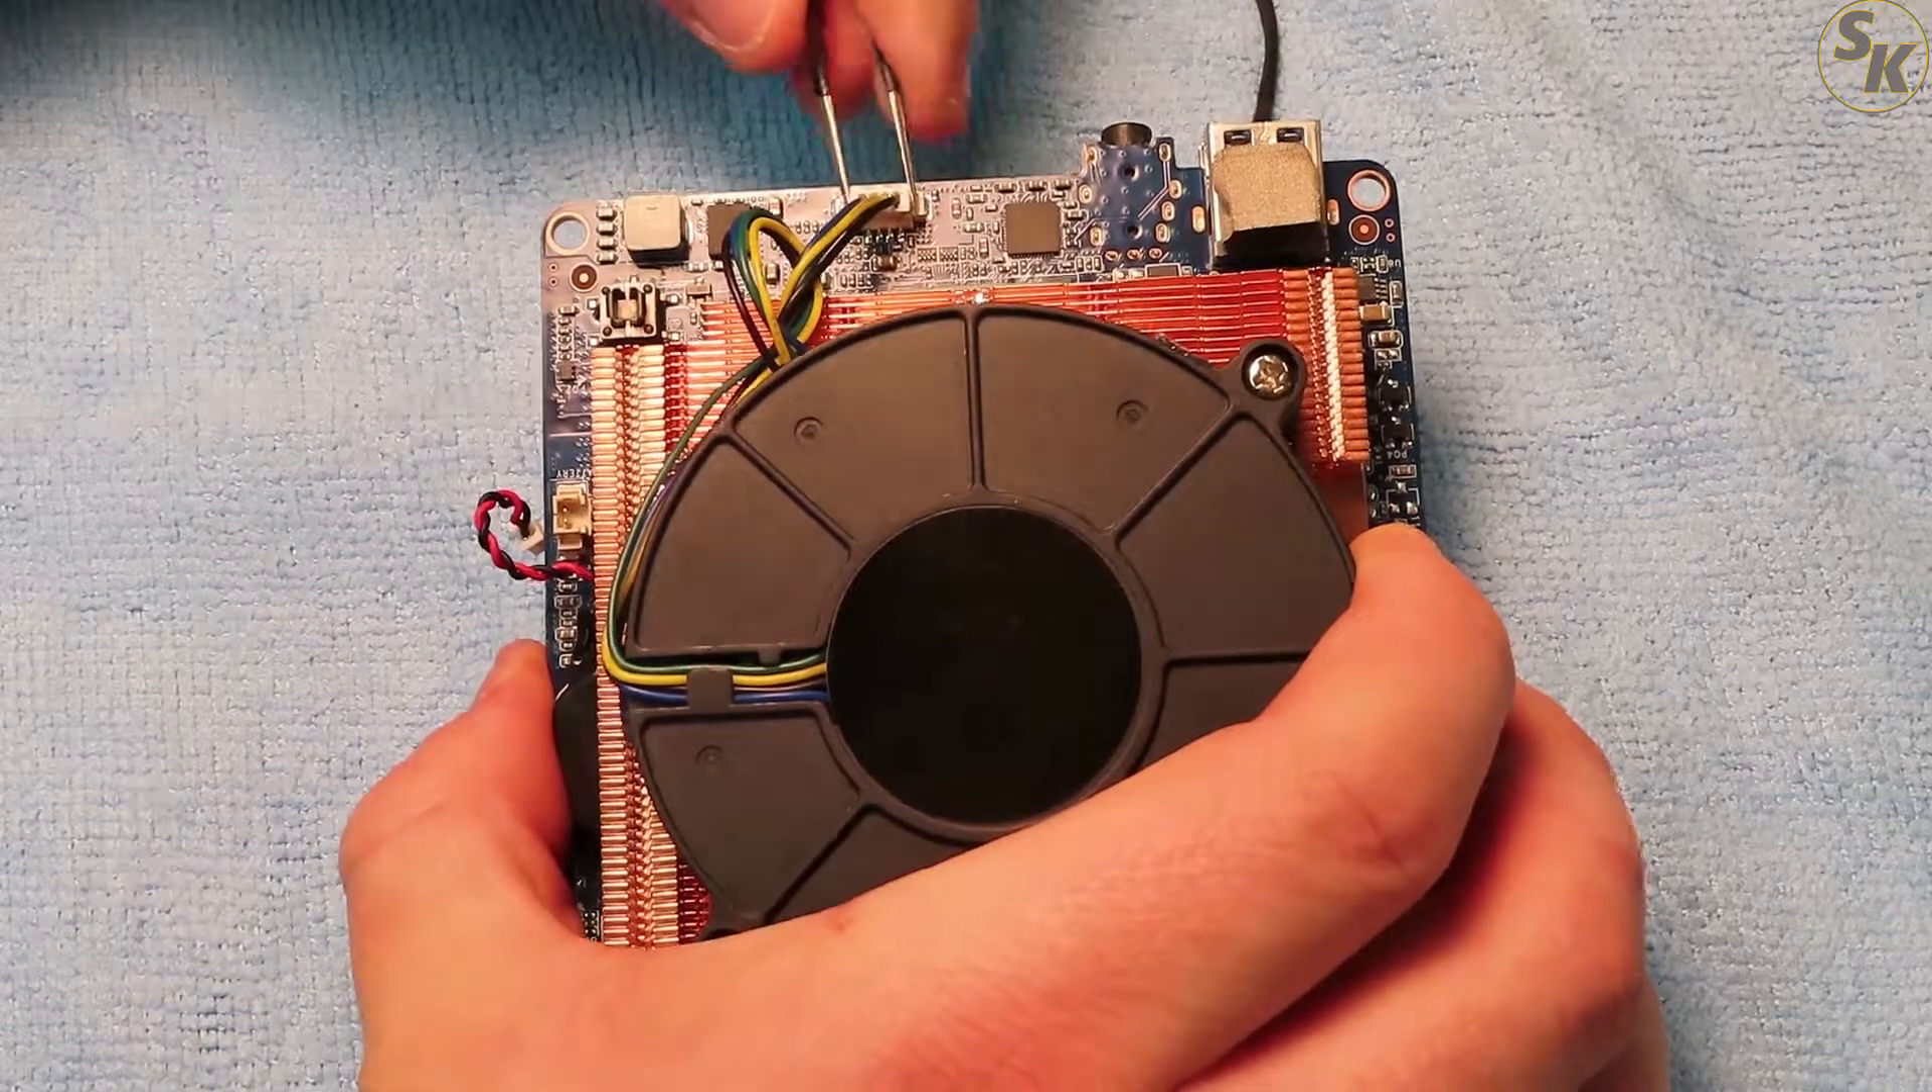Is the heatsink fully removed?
No.